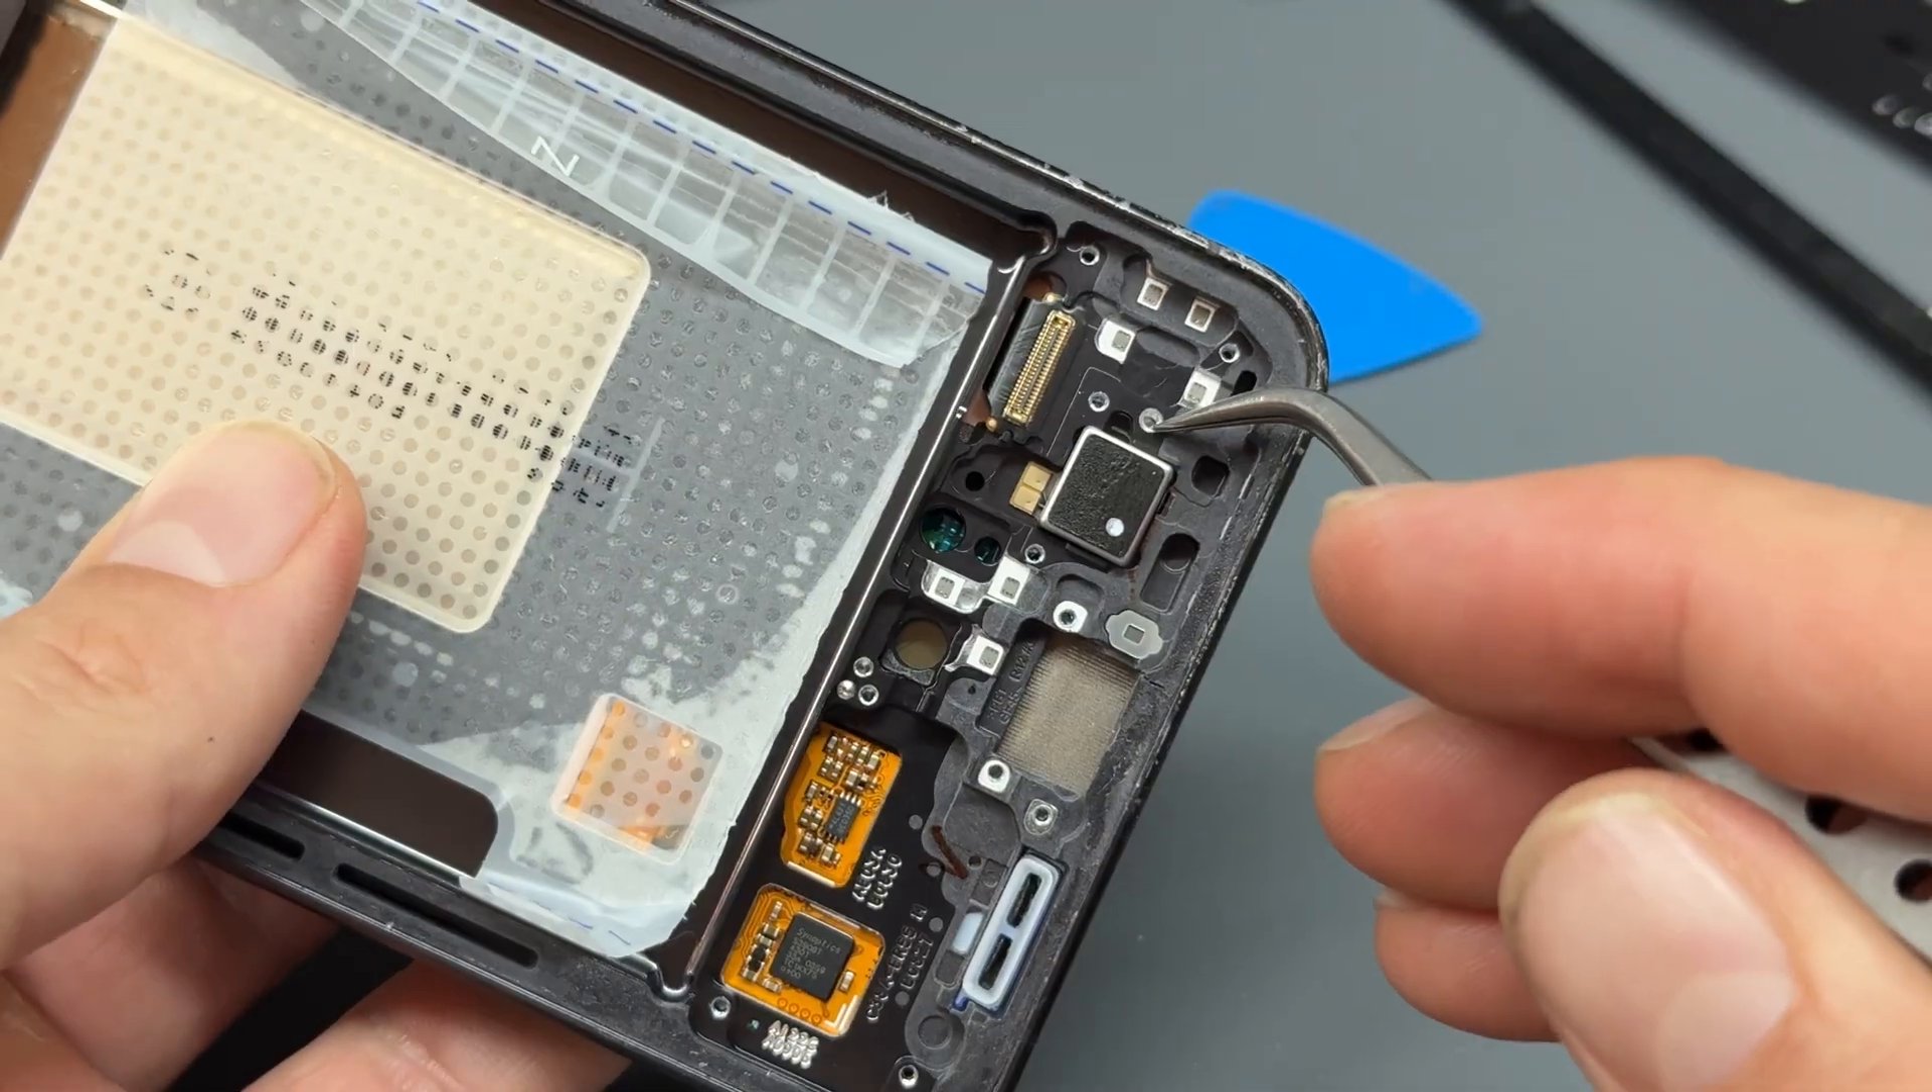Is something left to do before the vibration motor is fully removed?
Yes.